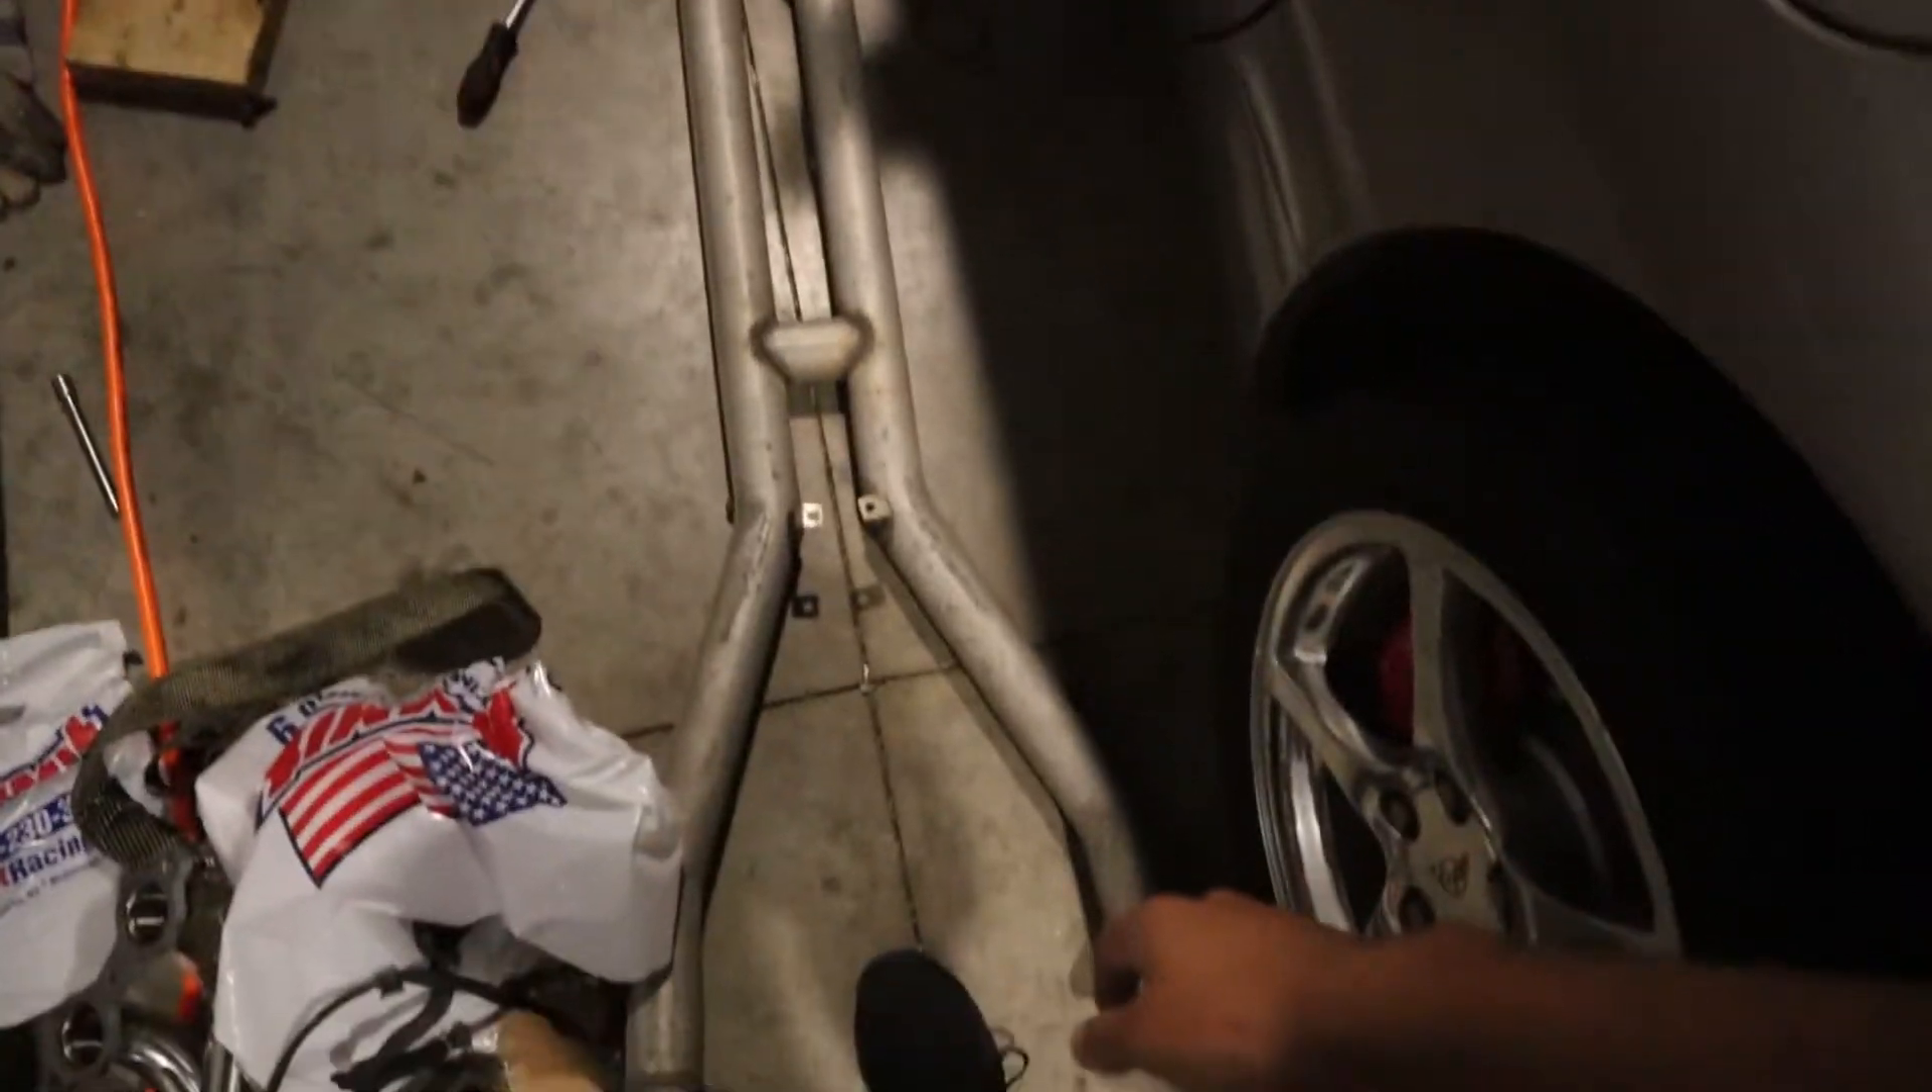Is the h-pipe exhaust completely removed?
Yes.